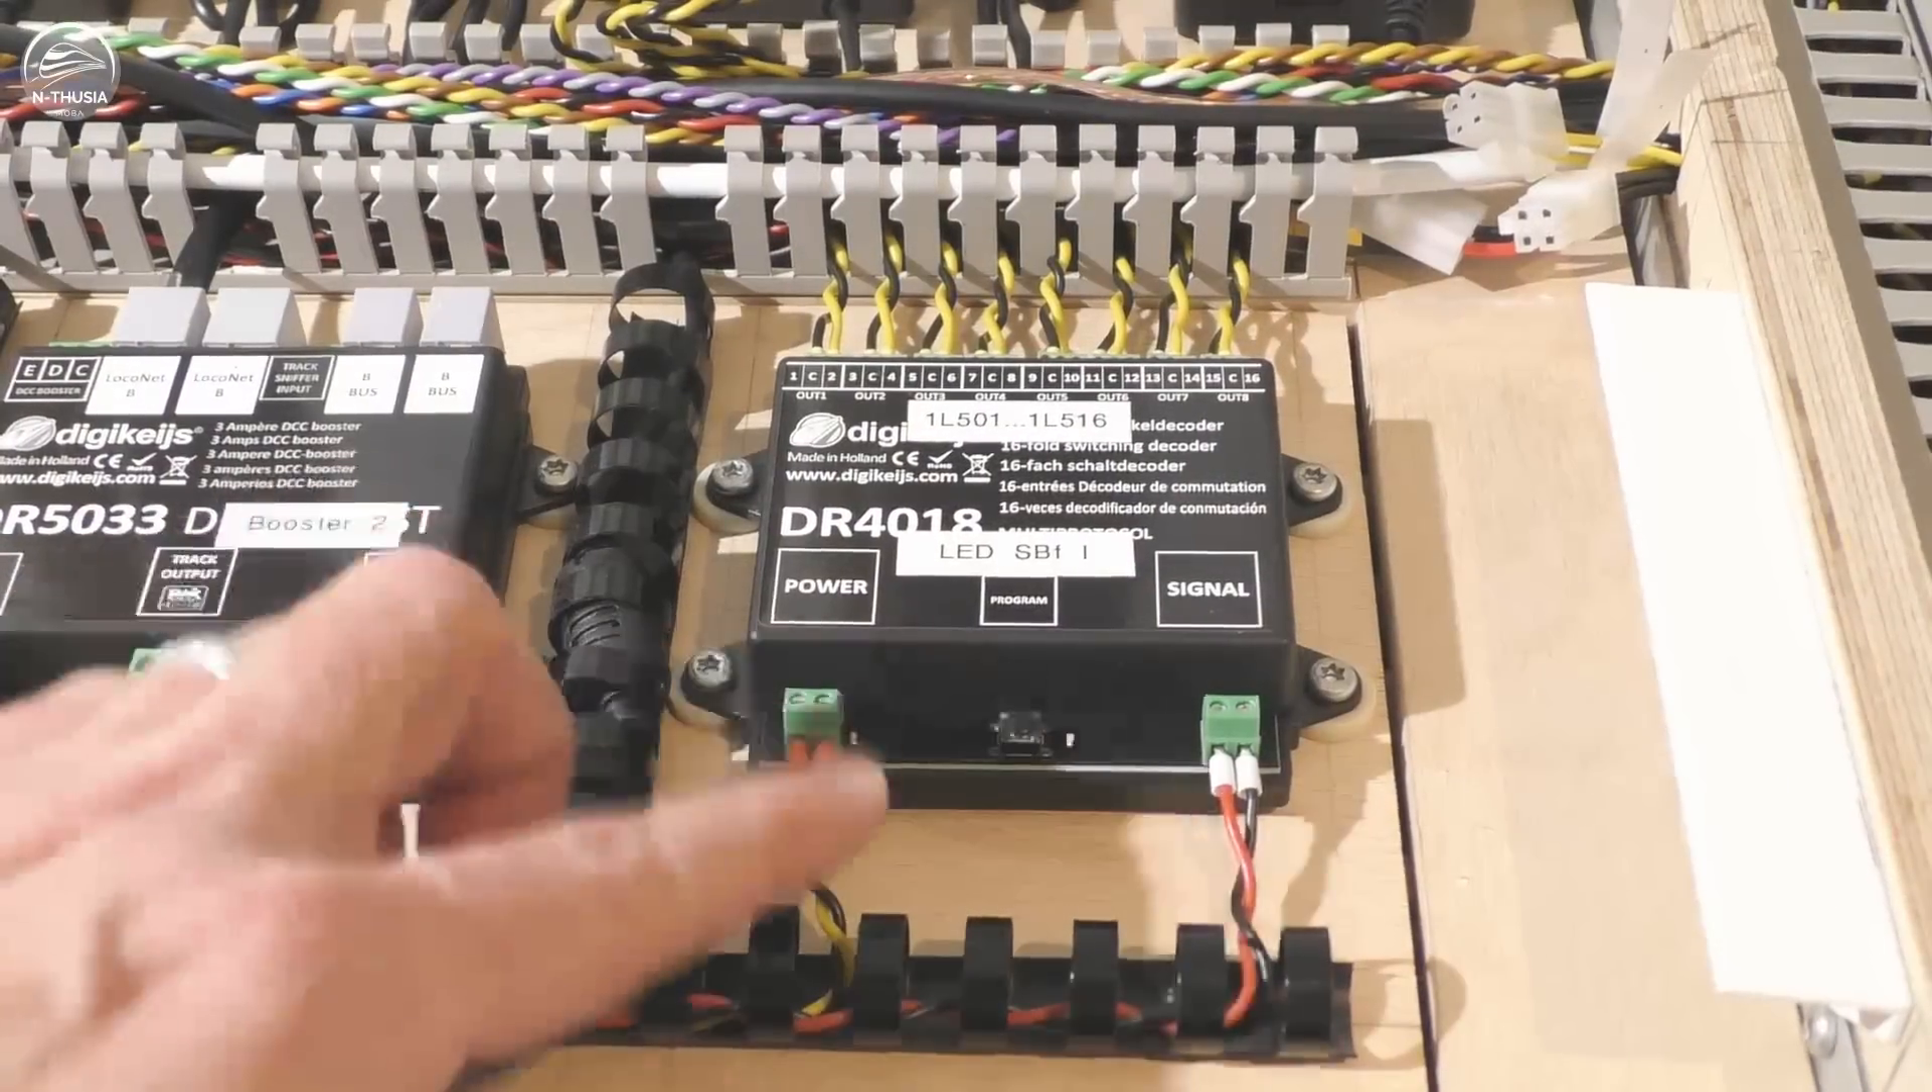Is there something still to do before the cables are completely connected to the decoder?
No.